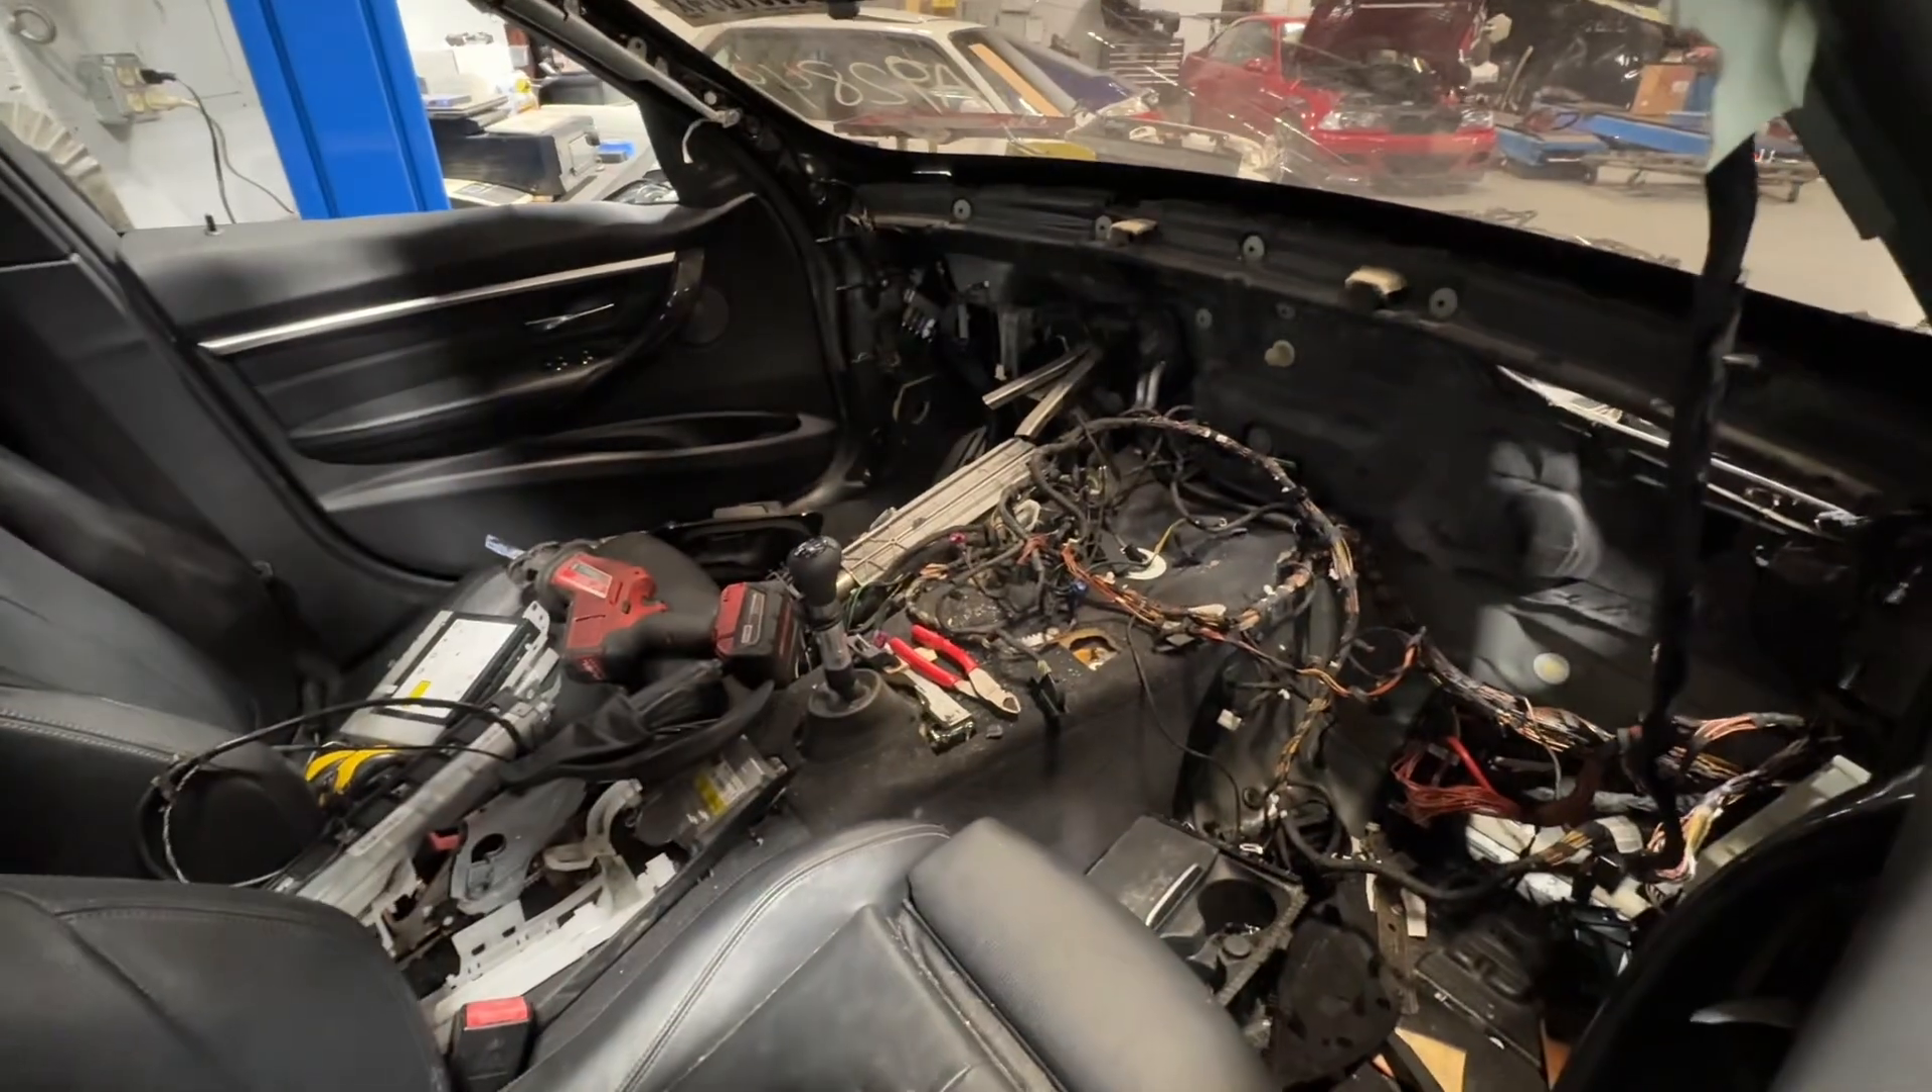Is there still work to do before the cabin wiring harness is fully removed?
Yes.